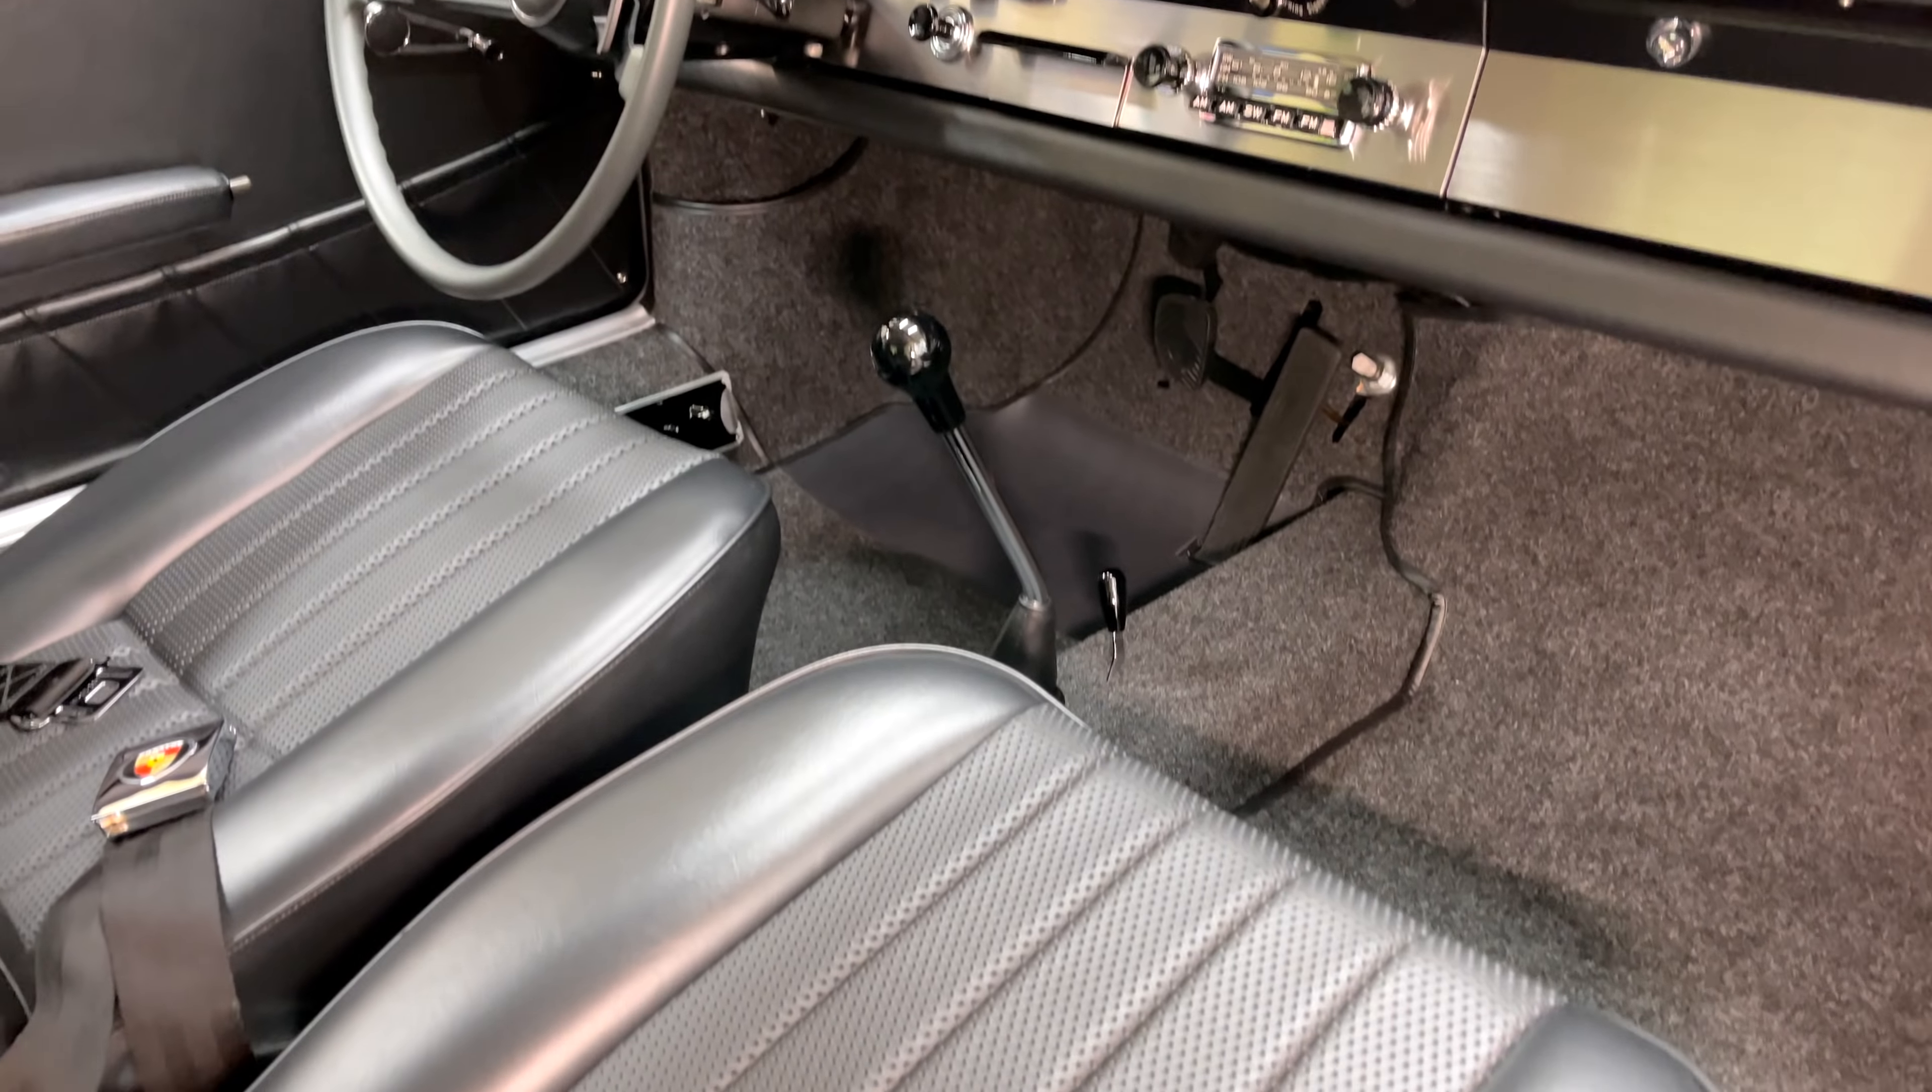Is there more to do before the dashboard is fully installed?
No.